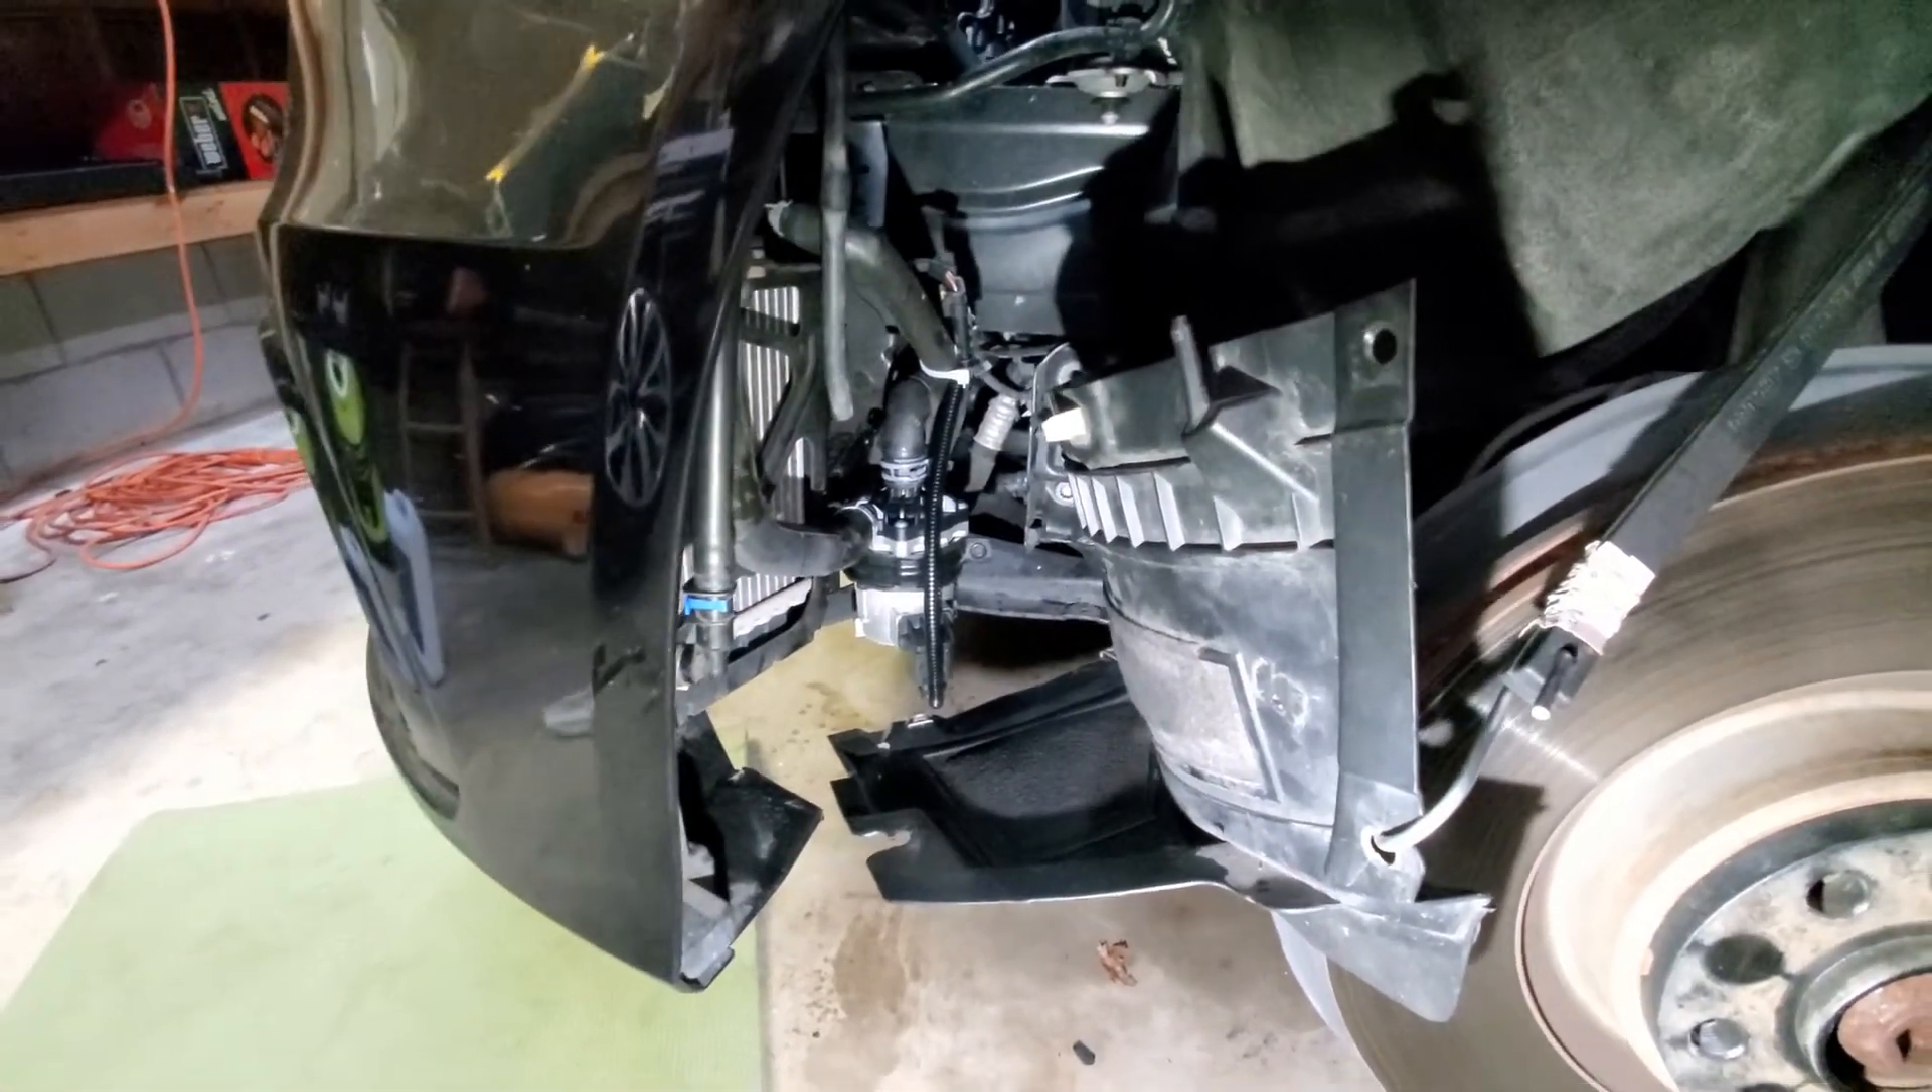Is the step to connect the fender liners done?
No.